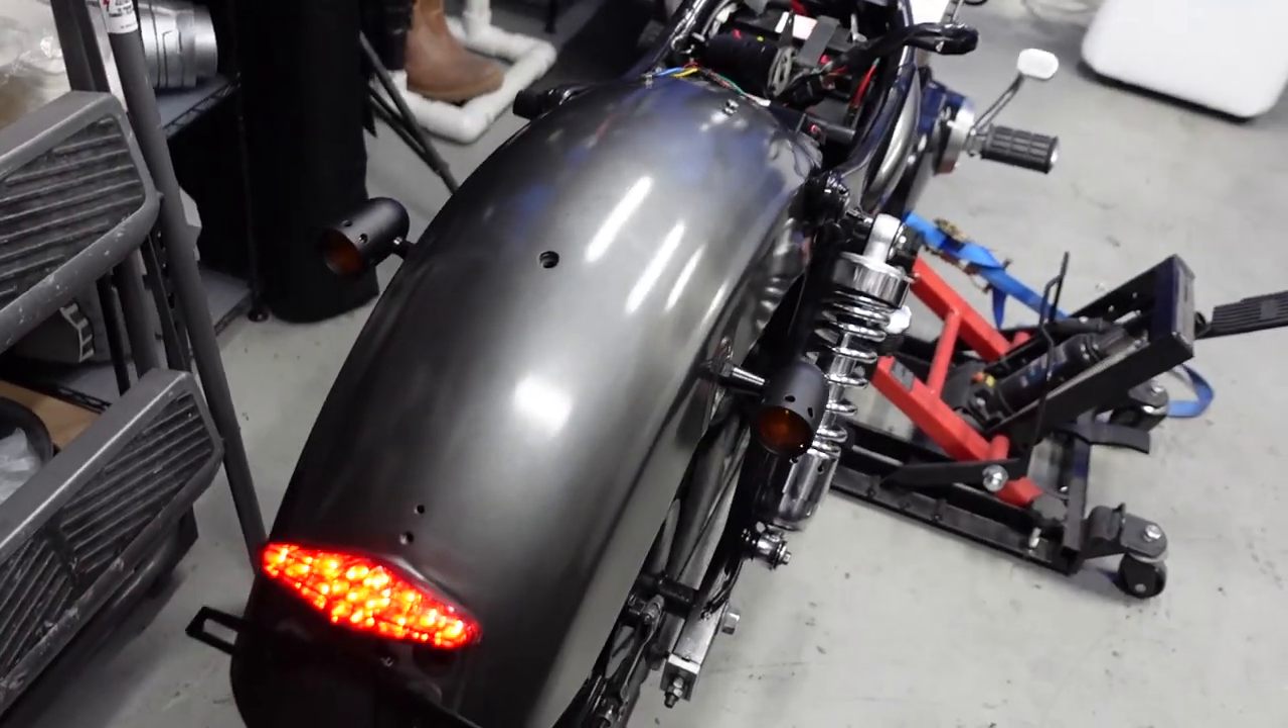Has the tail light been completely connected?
Yes.